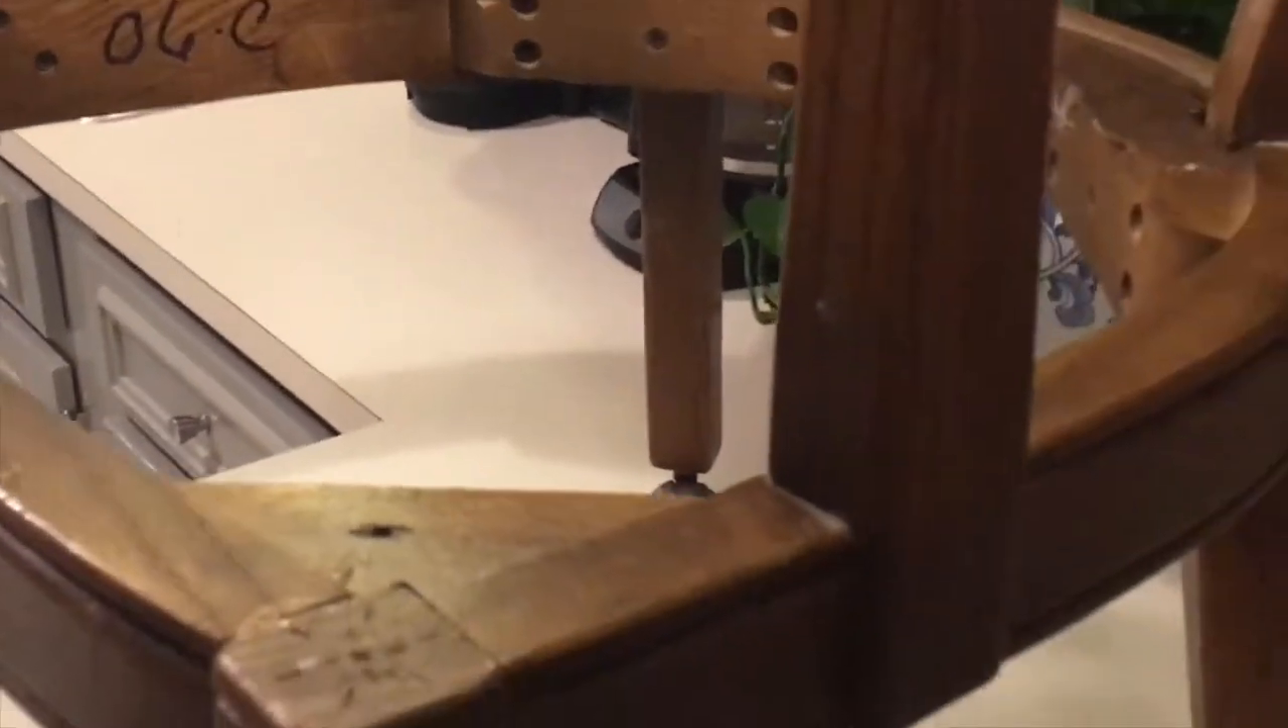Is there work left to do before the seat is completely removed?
No.